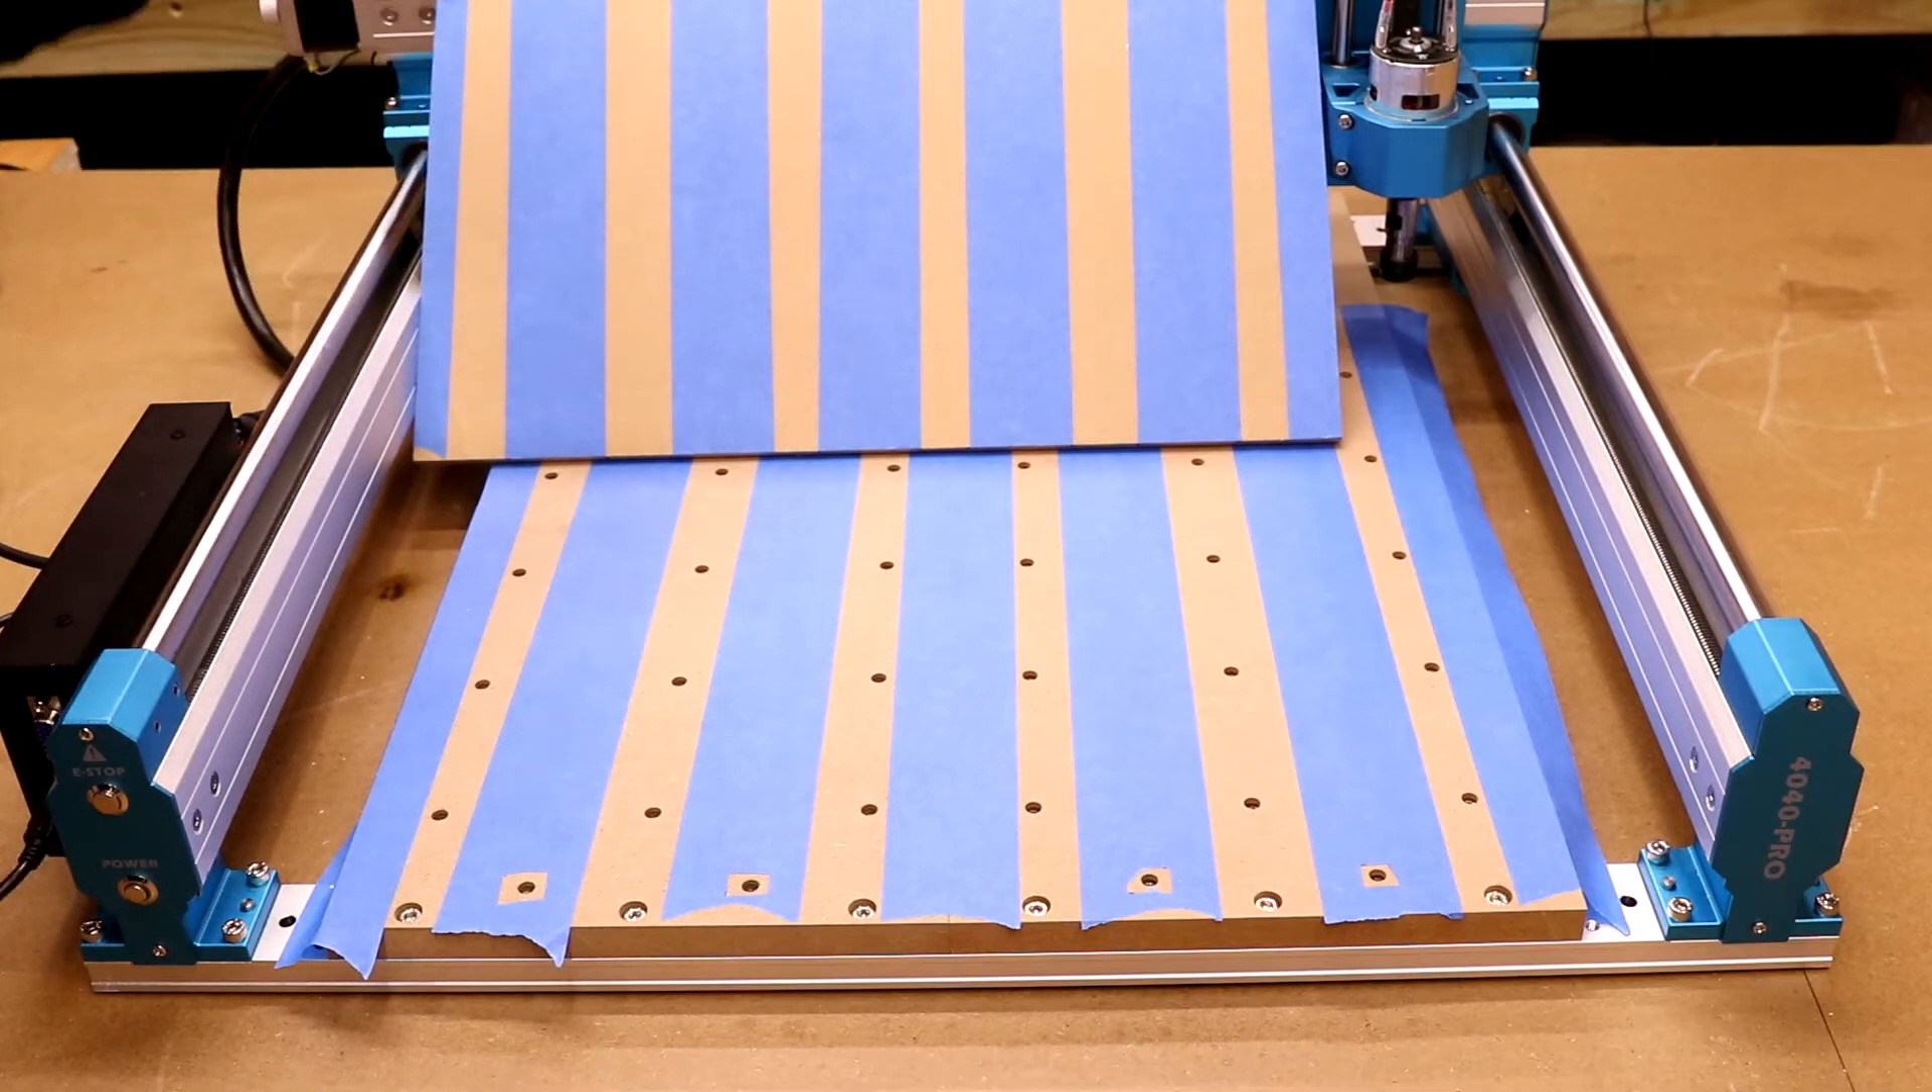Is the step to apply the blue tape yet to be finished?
No.